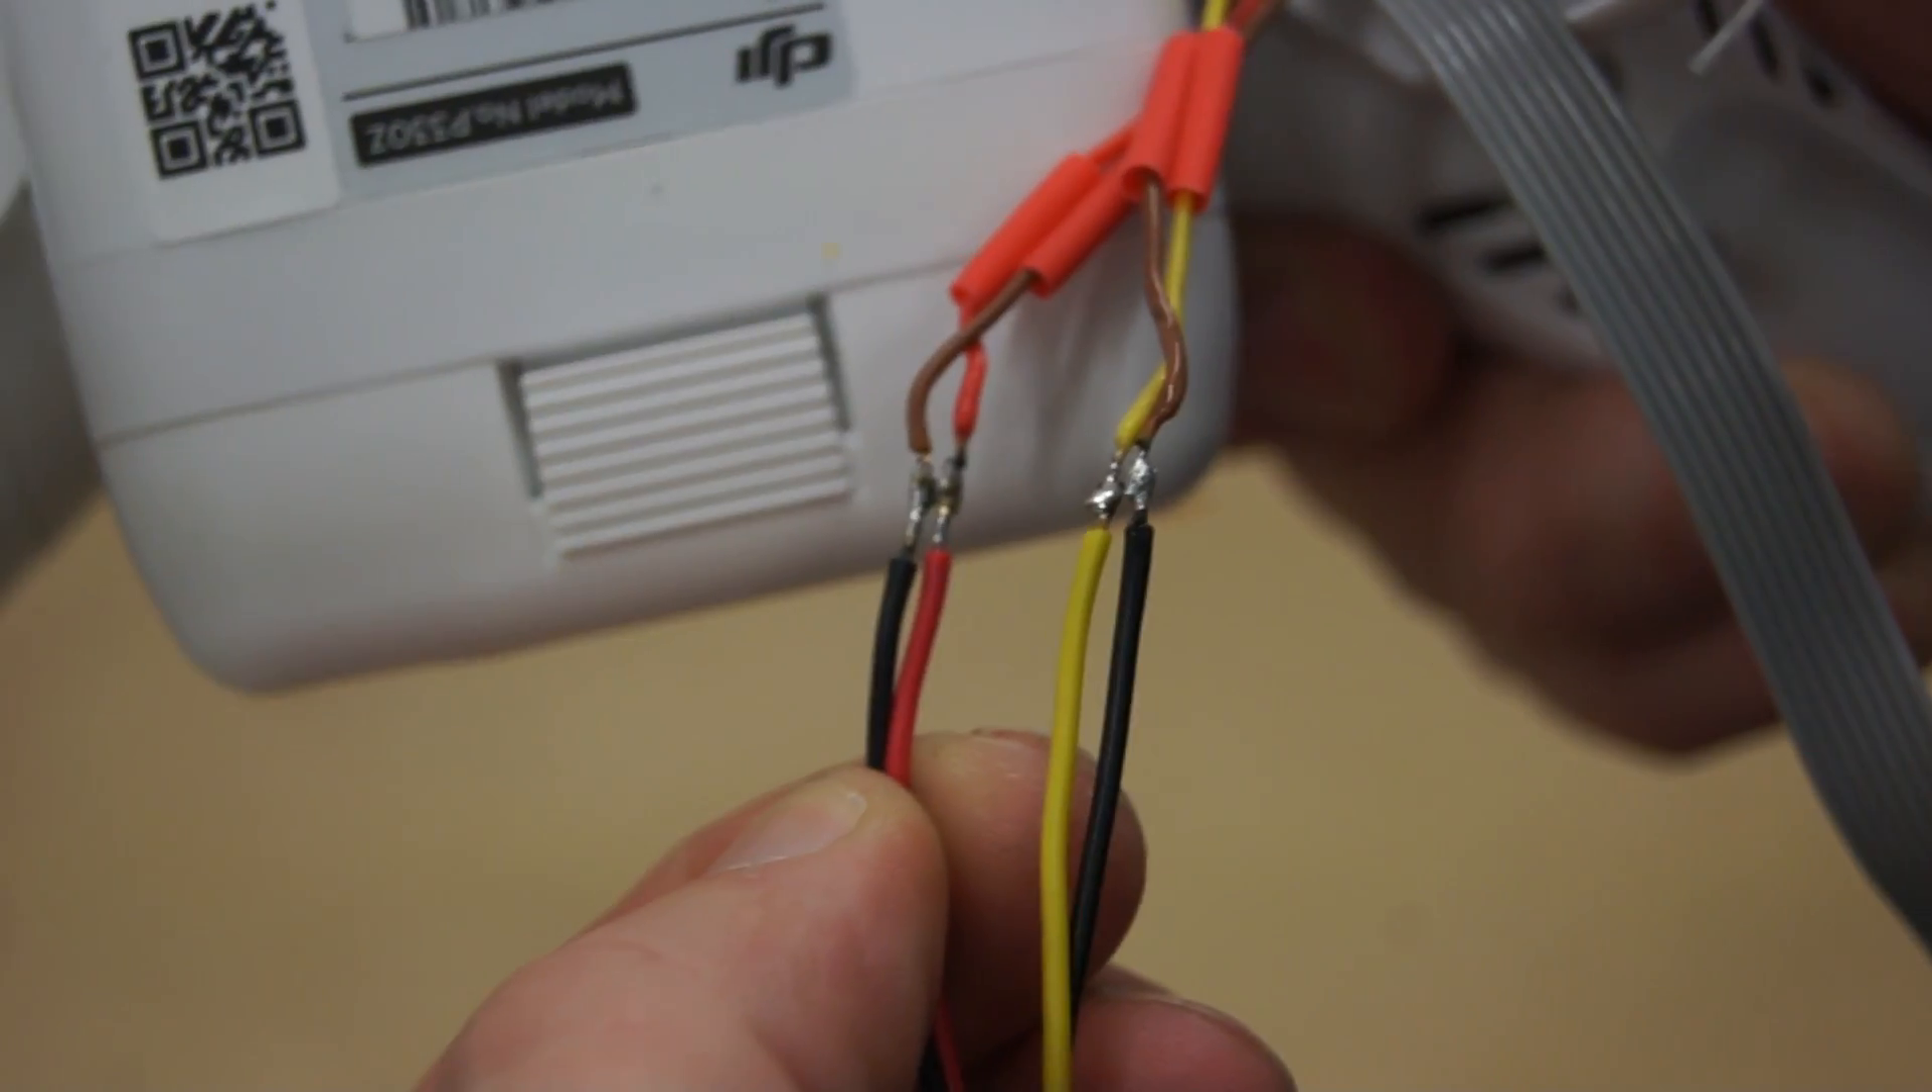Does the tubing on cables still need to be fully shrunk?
Yes.